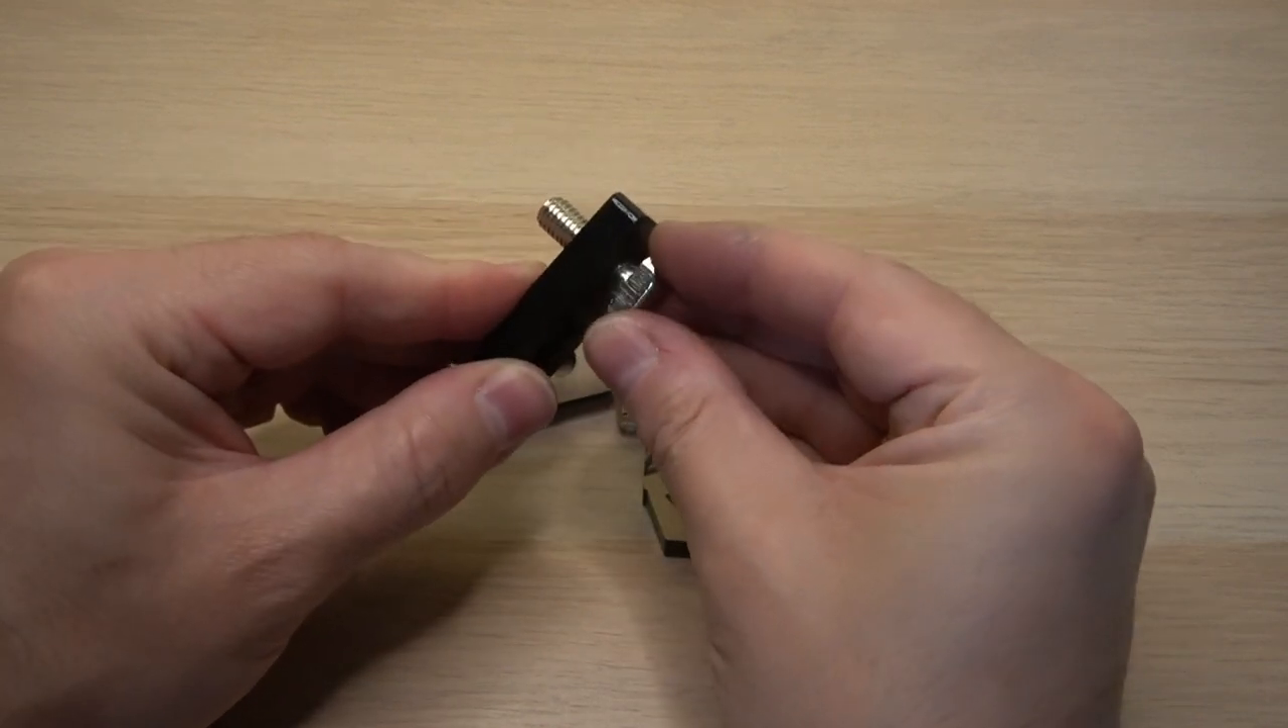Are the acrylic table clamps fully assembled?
No.